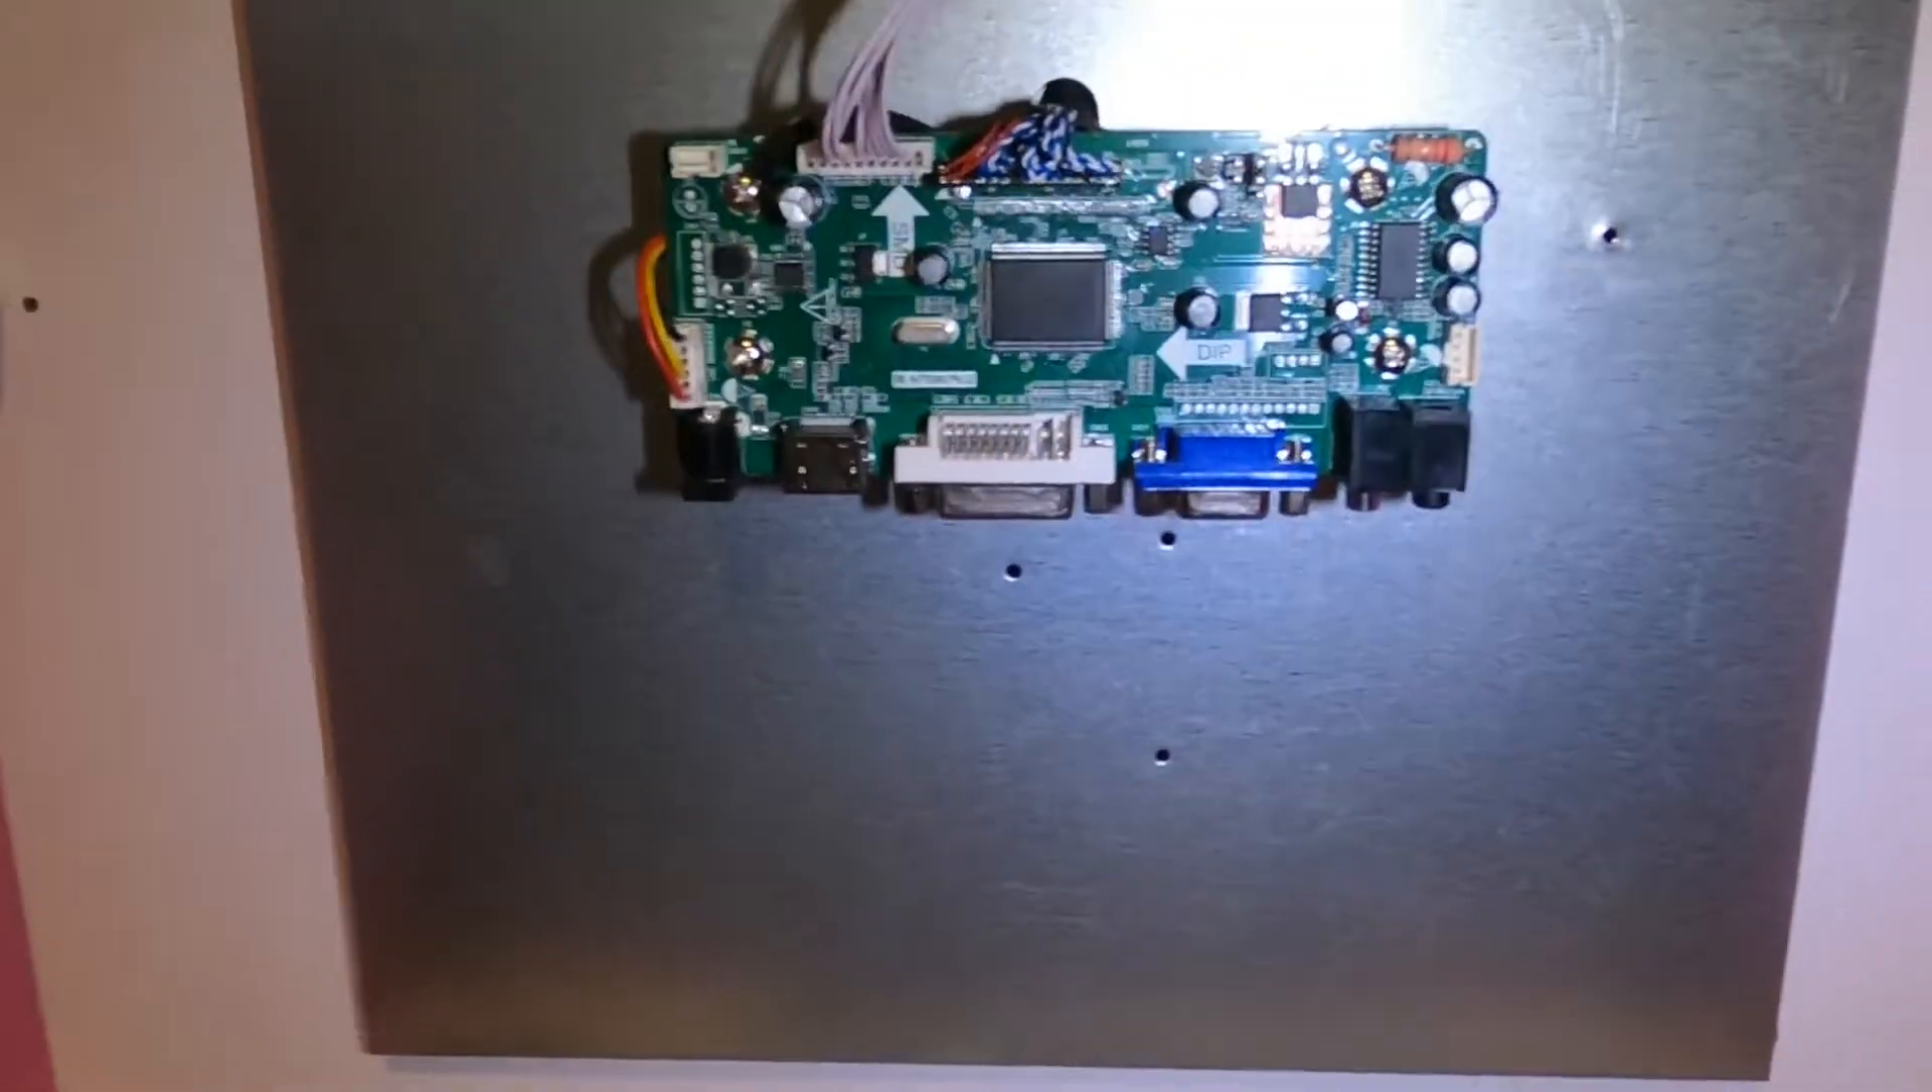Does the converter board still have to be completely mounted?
No.